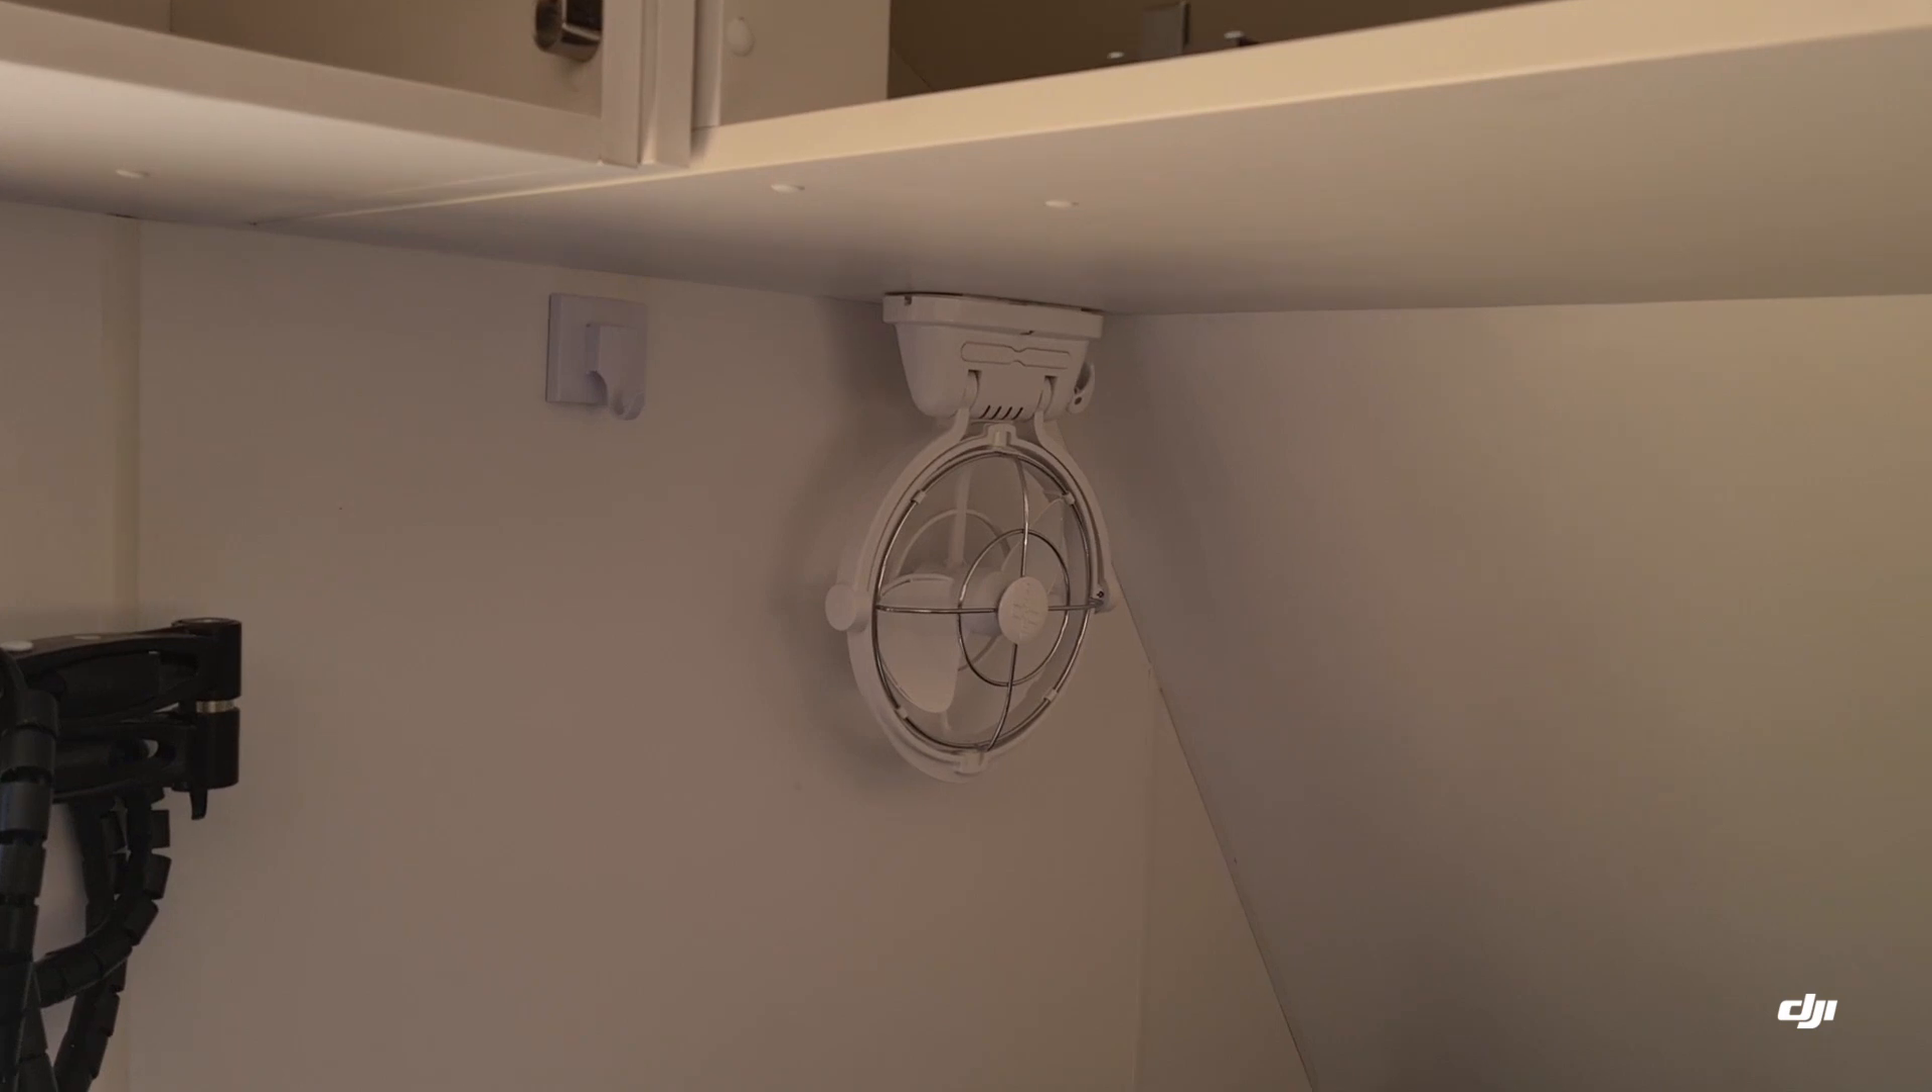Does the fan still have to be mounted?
No.